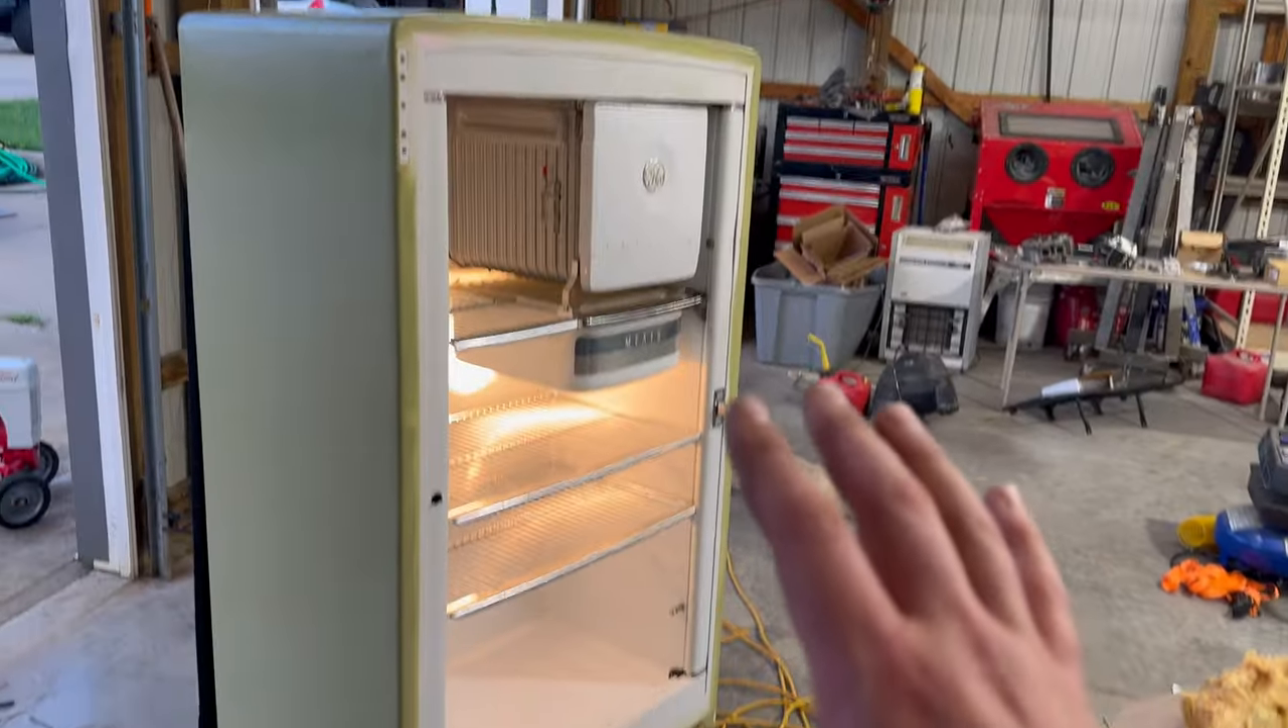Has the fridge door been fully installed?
No.